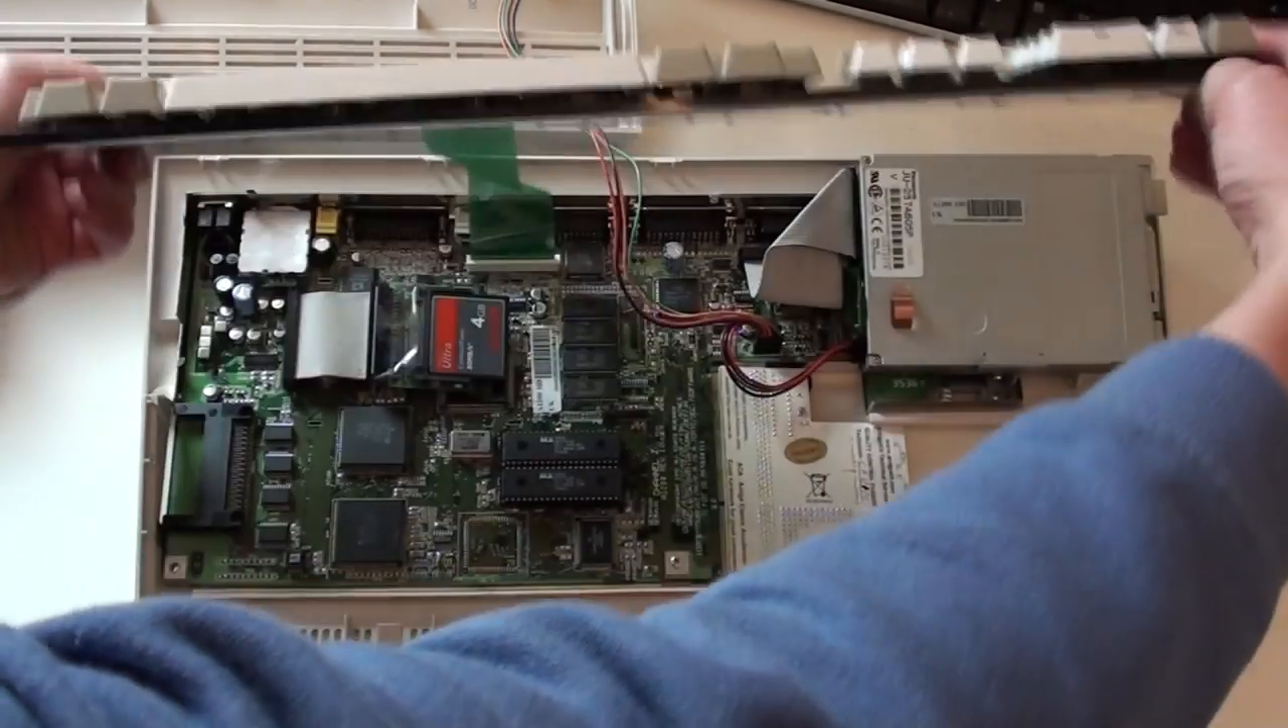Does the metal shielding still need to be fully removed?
No.